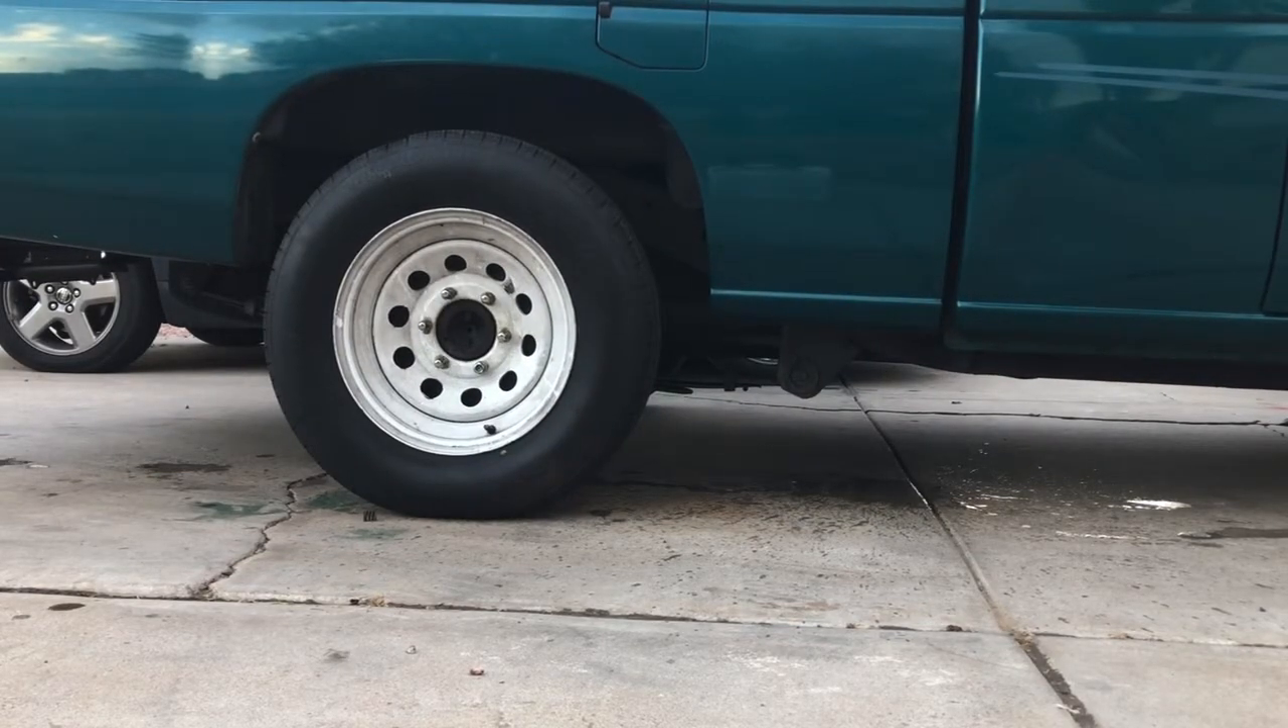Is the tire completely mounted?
Yes.